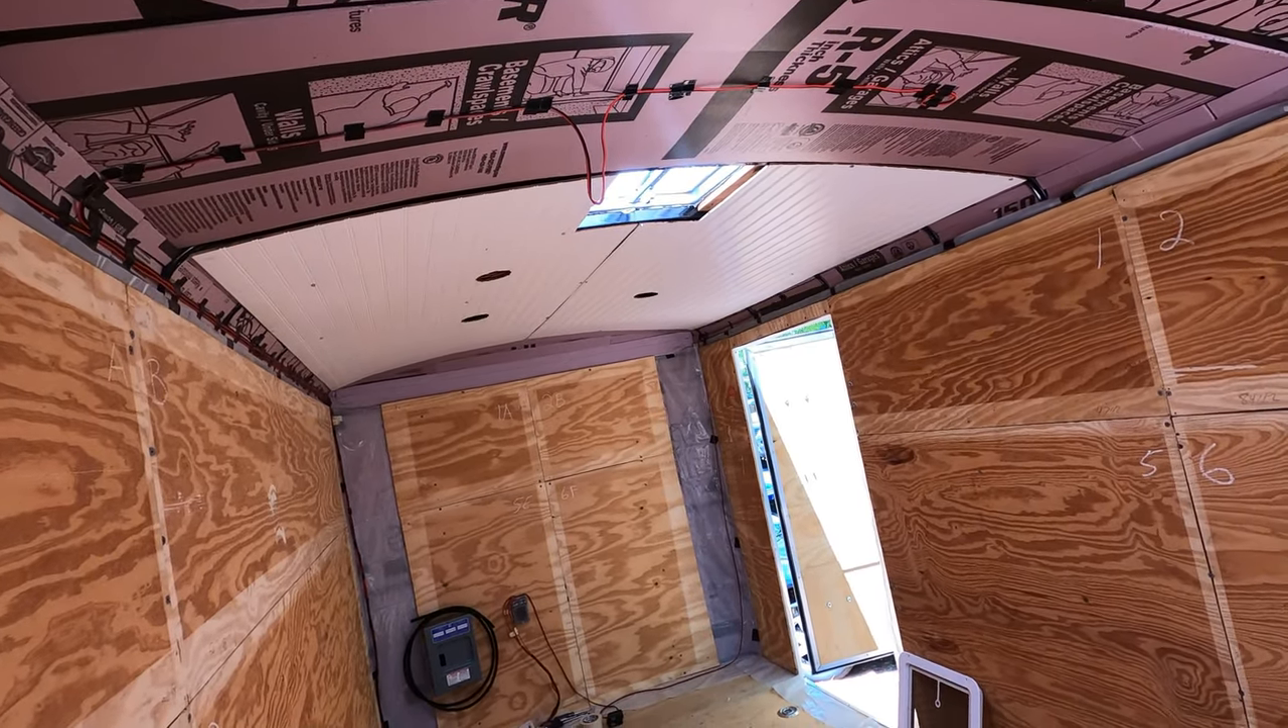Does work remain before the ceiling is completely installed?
Yes.